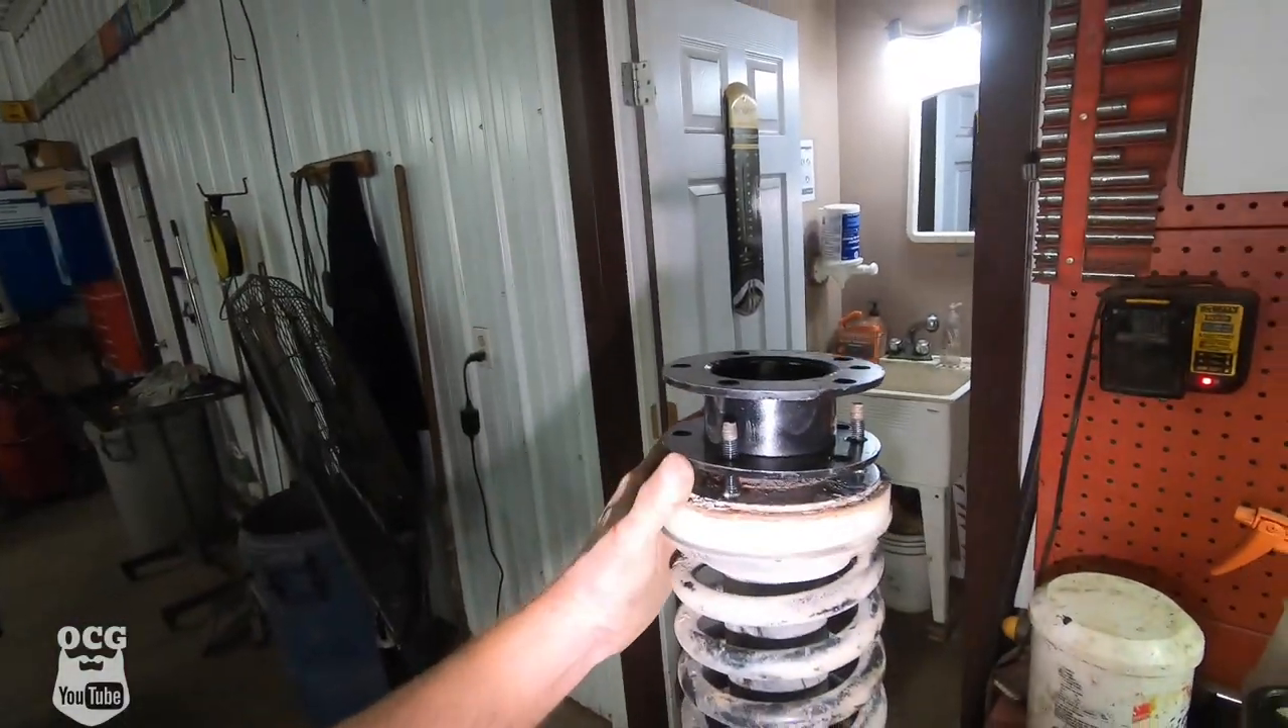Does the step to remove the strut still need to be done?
No.